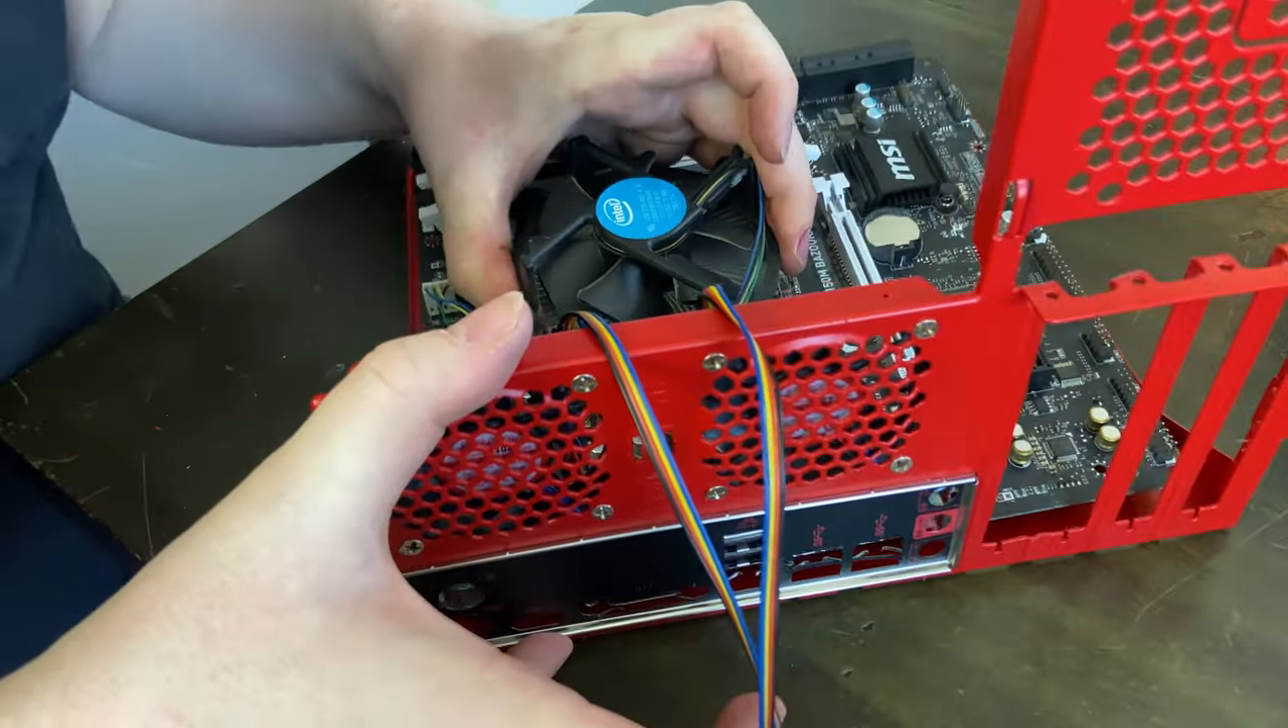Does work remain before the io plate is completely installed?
No.